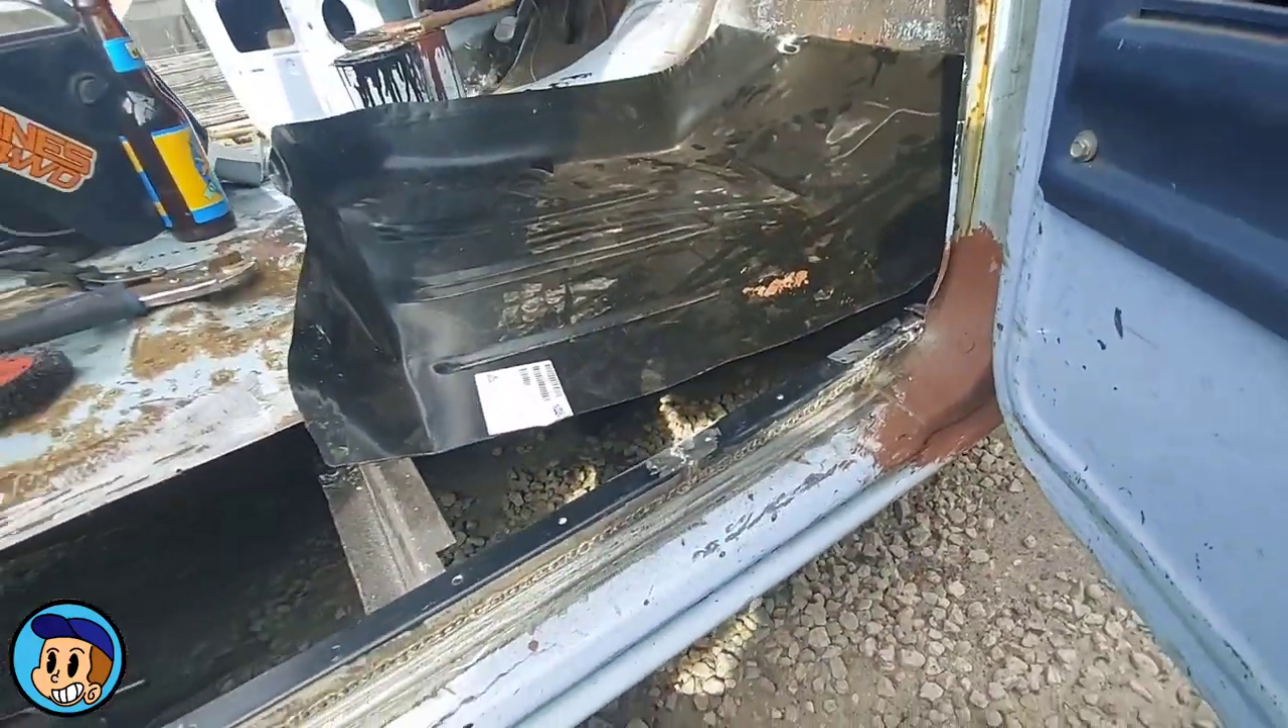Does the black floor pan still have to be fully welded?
Yes.